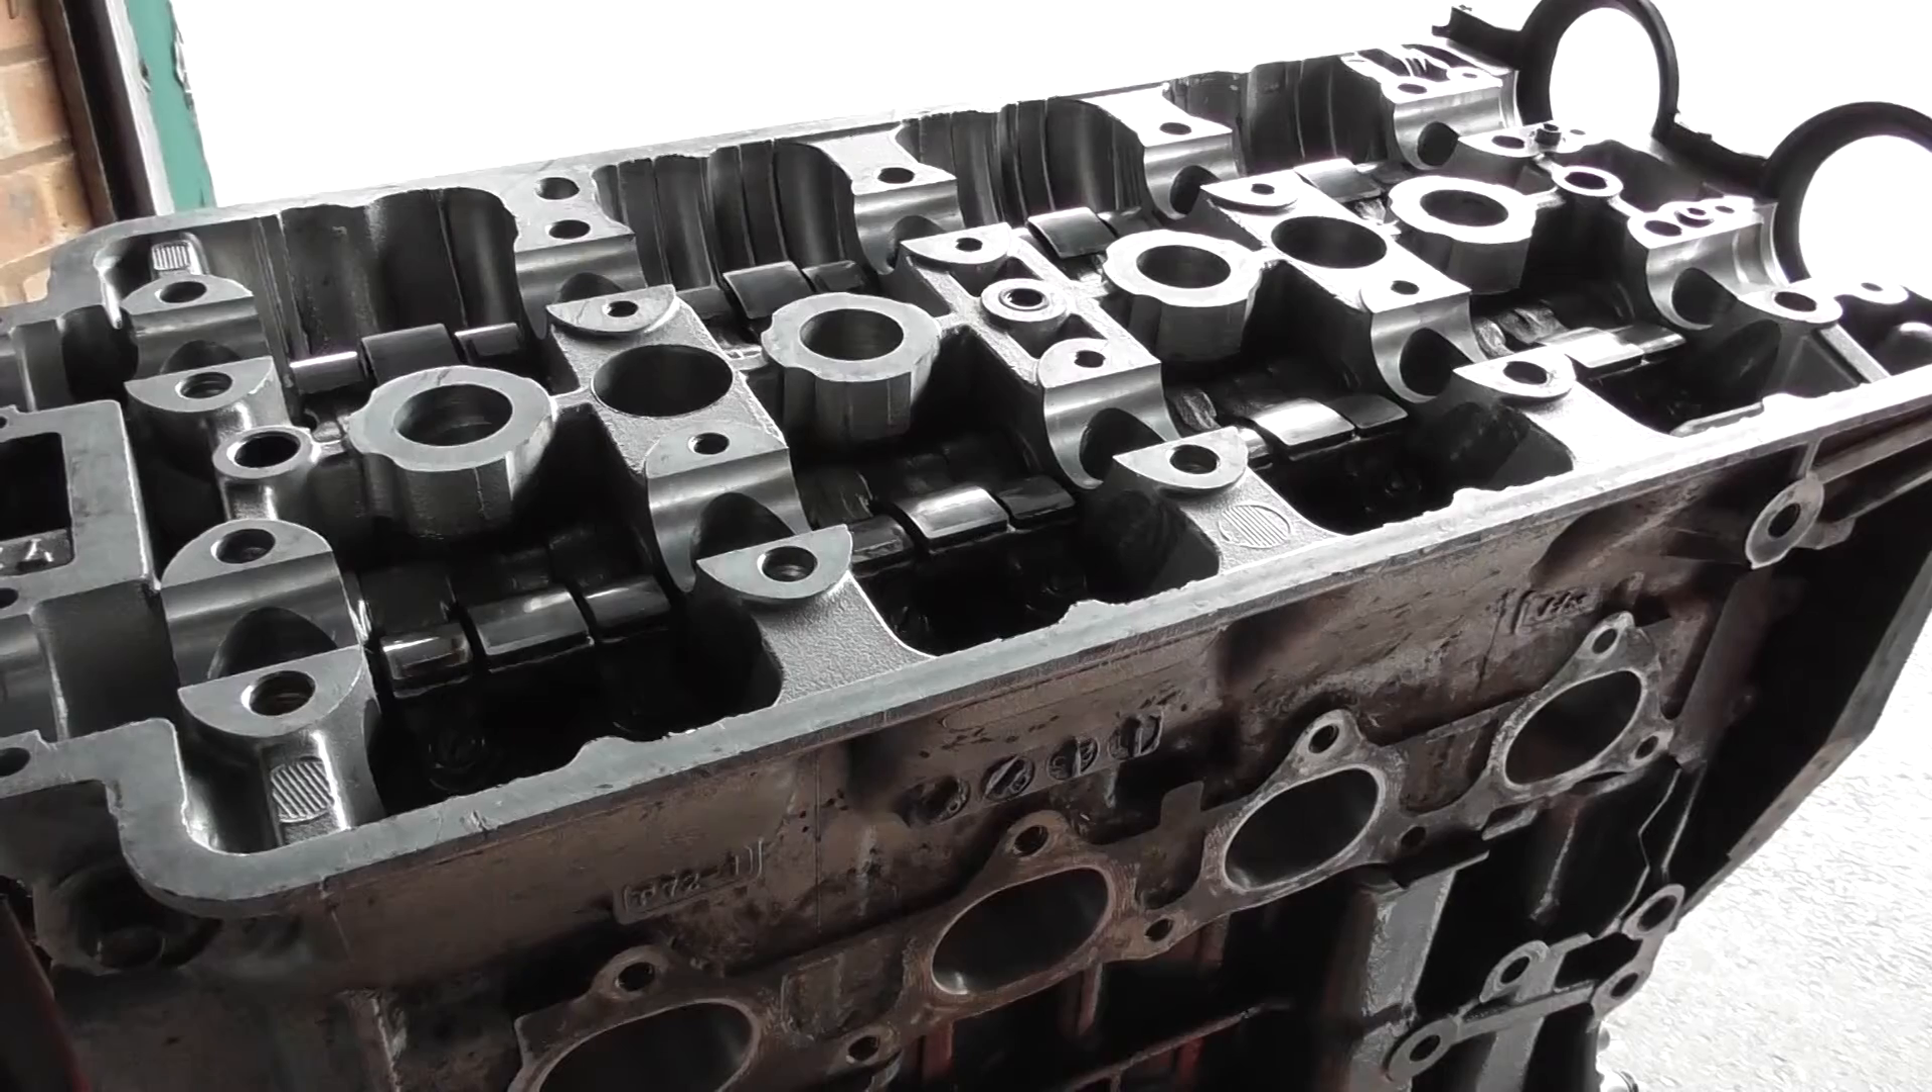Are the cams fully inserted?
No.